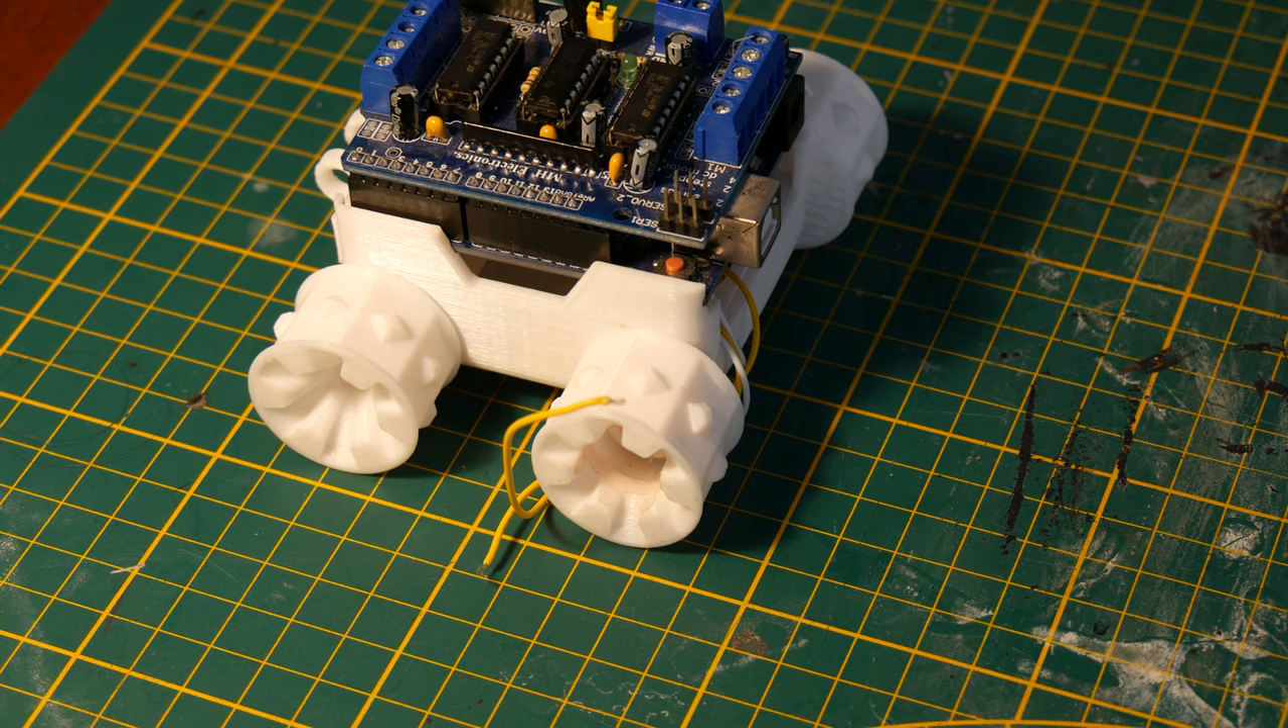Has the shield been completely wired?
No.